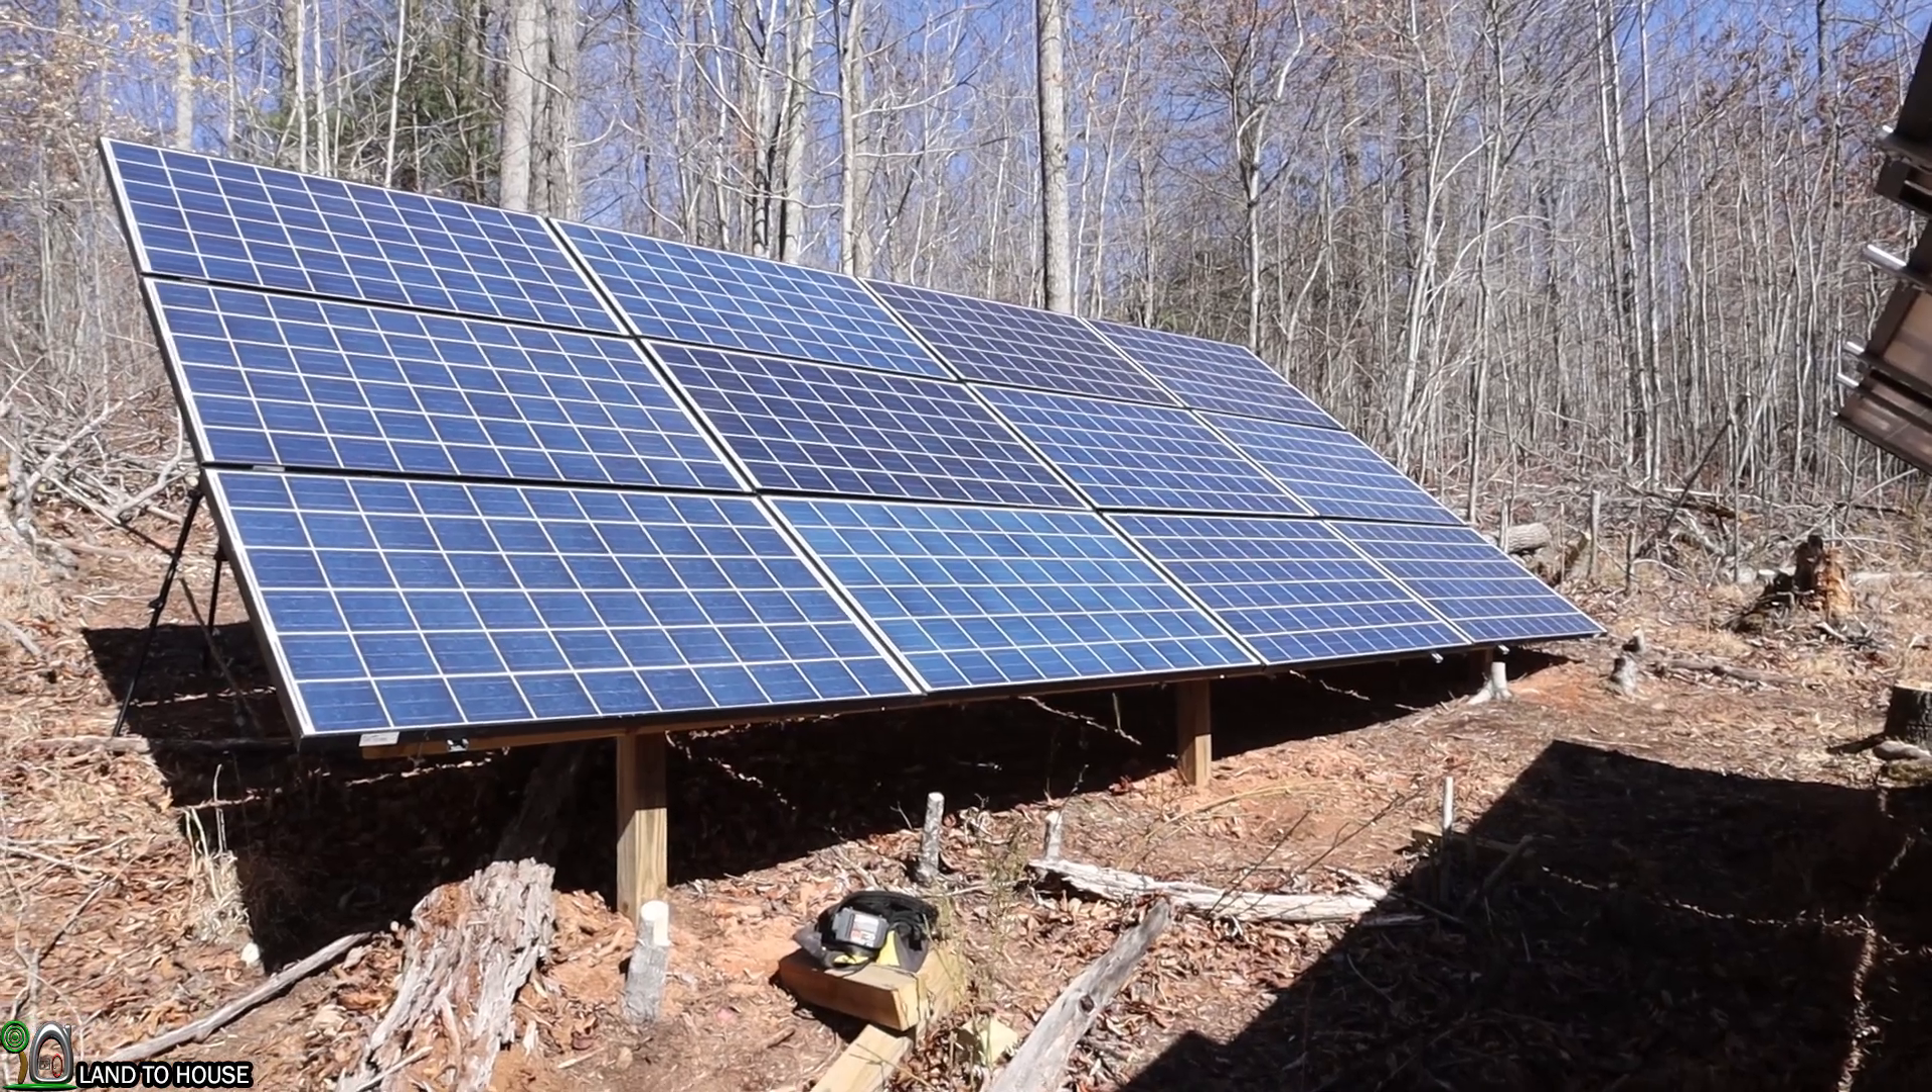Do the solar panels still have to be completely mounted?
No.